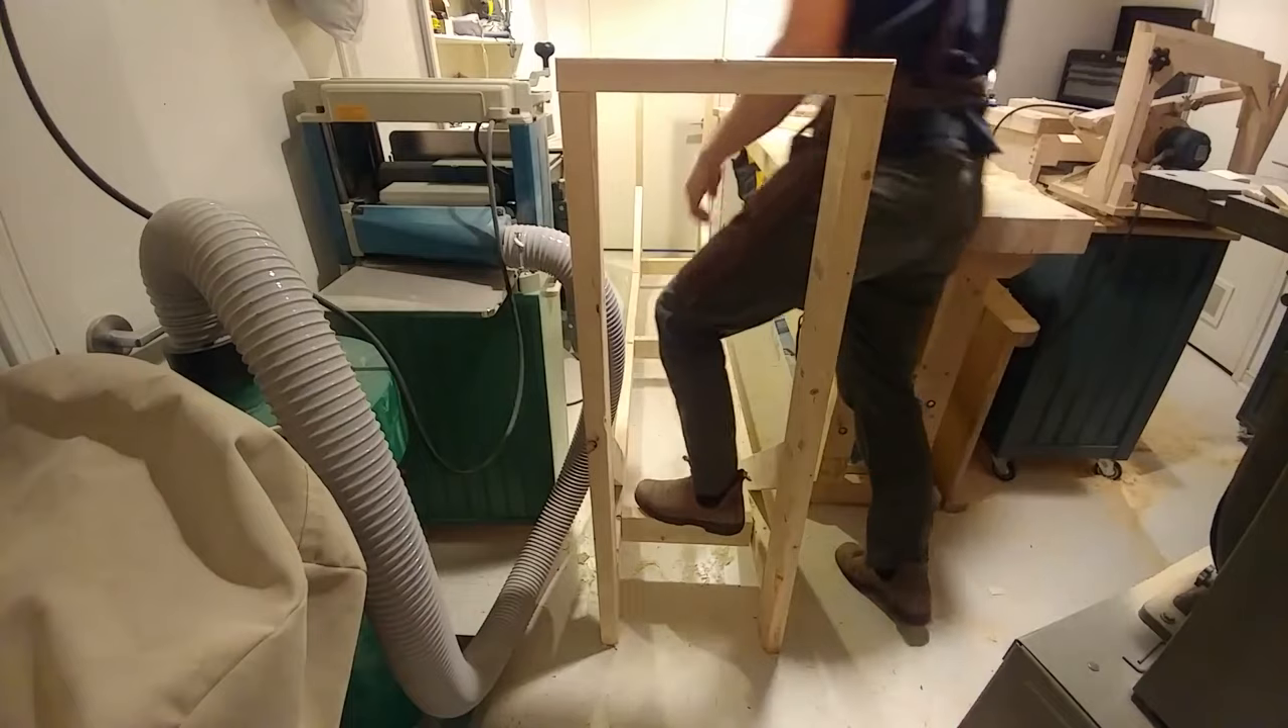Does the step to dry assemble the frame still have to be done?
No.